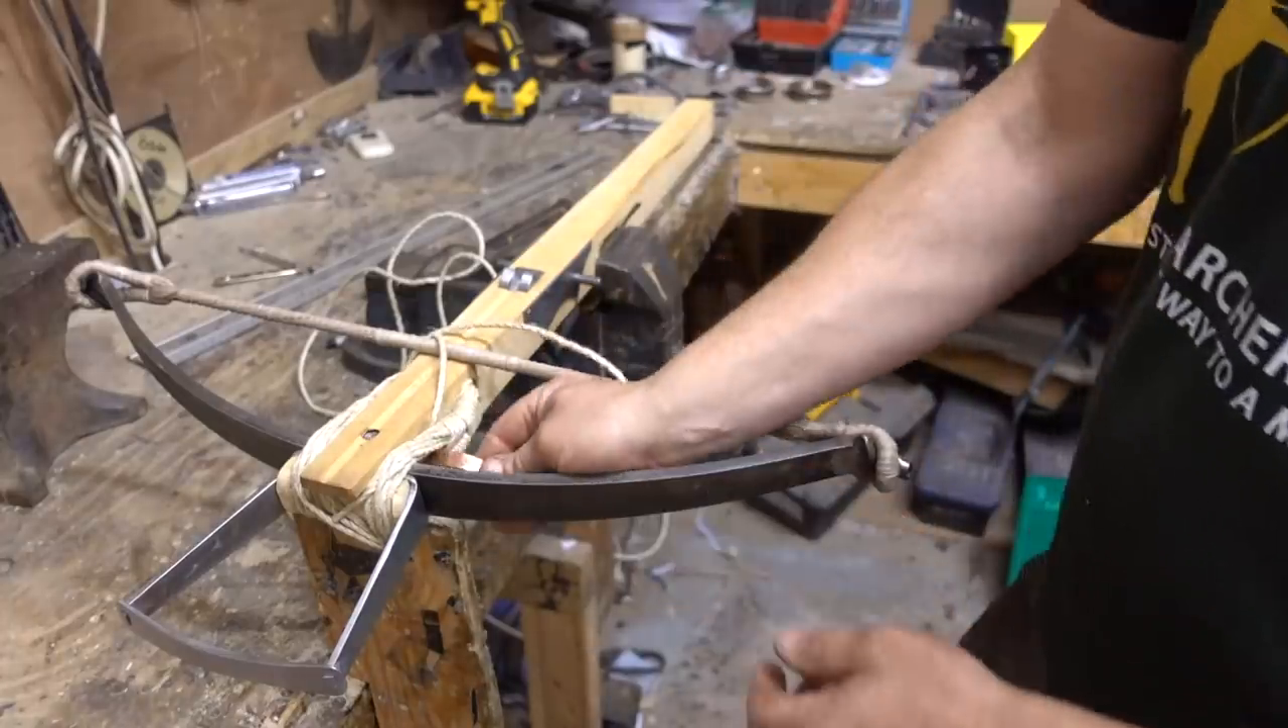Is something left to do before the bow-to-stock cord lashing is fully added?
Yes.